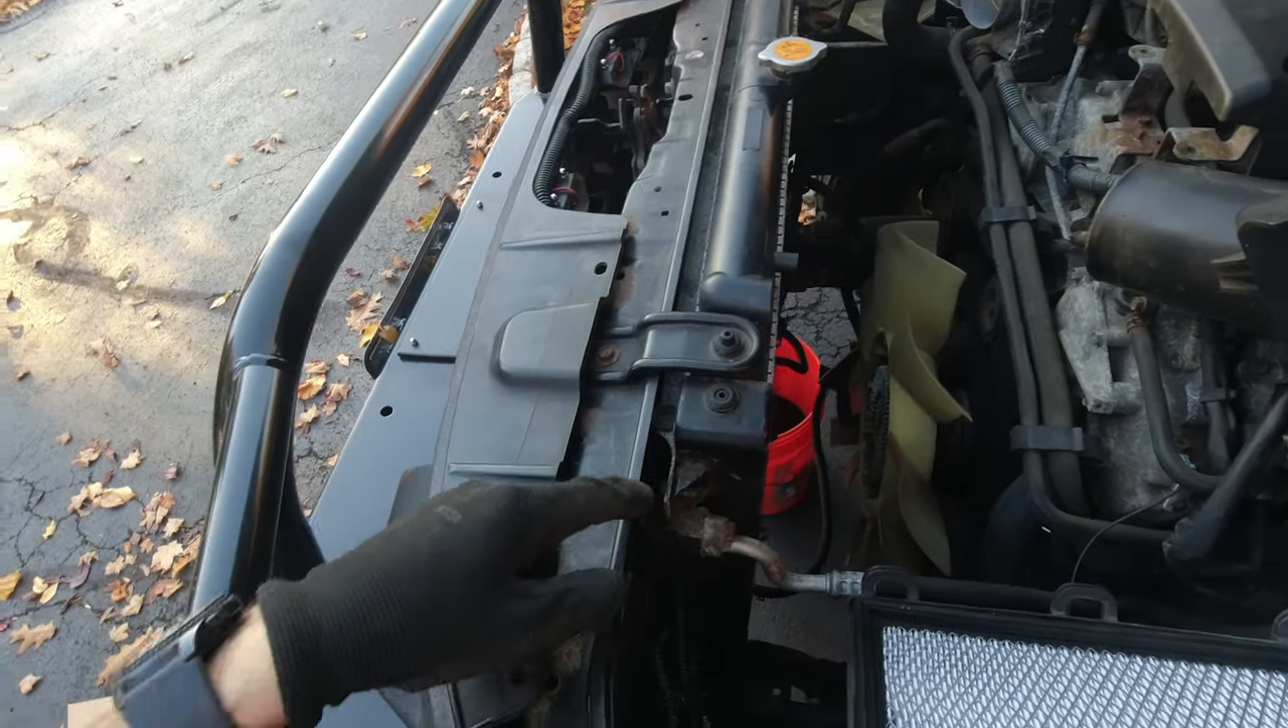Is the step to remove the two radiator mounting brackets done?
No.